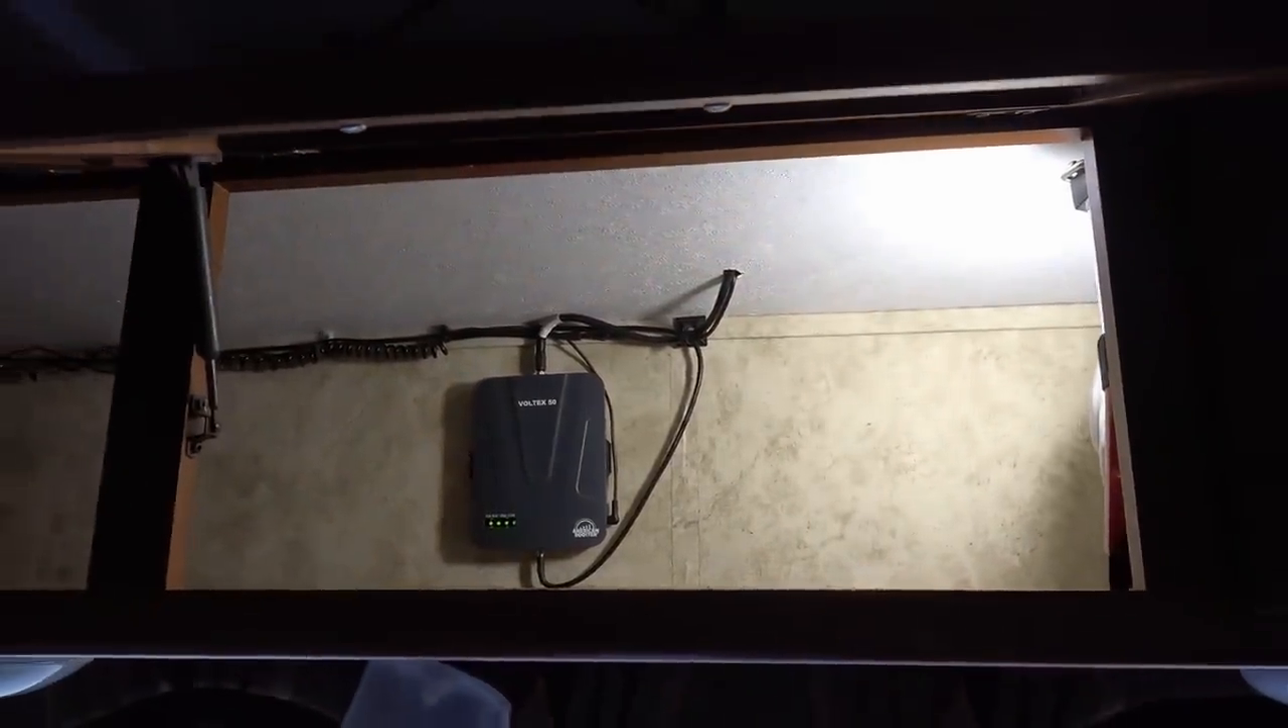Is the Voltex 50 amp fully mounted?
Yes.